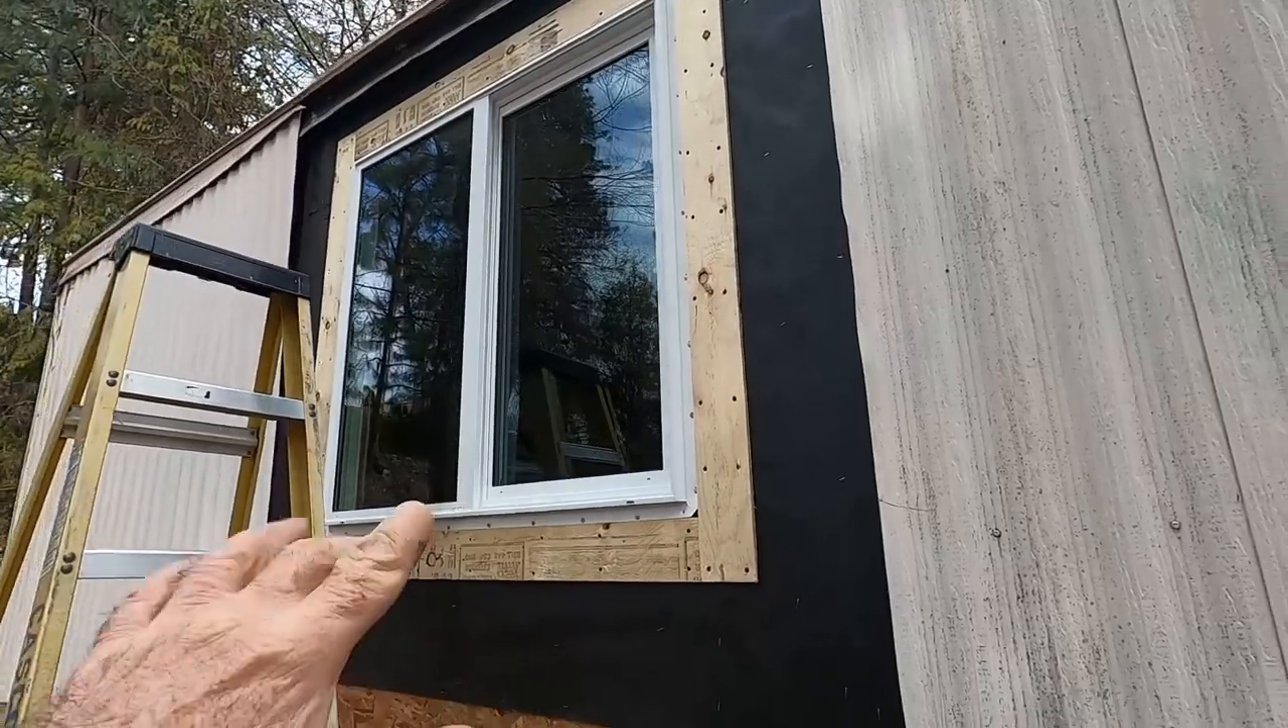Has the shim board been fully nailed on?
Yes.